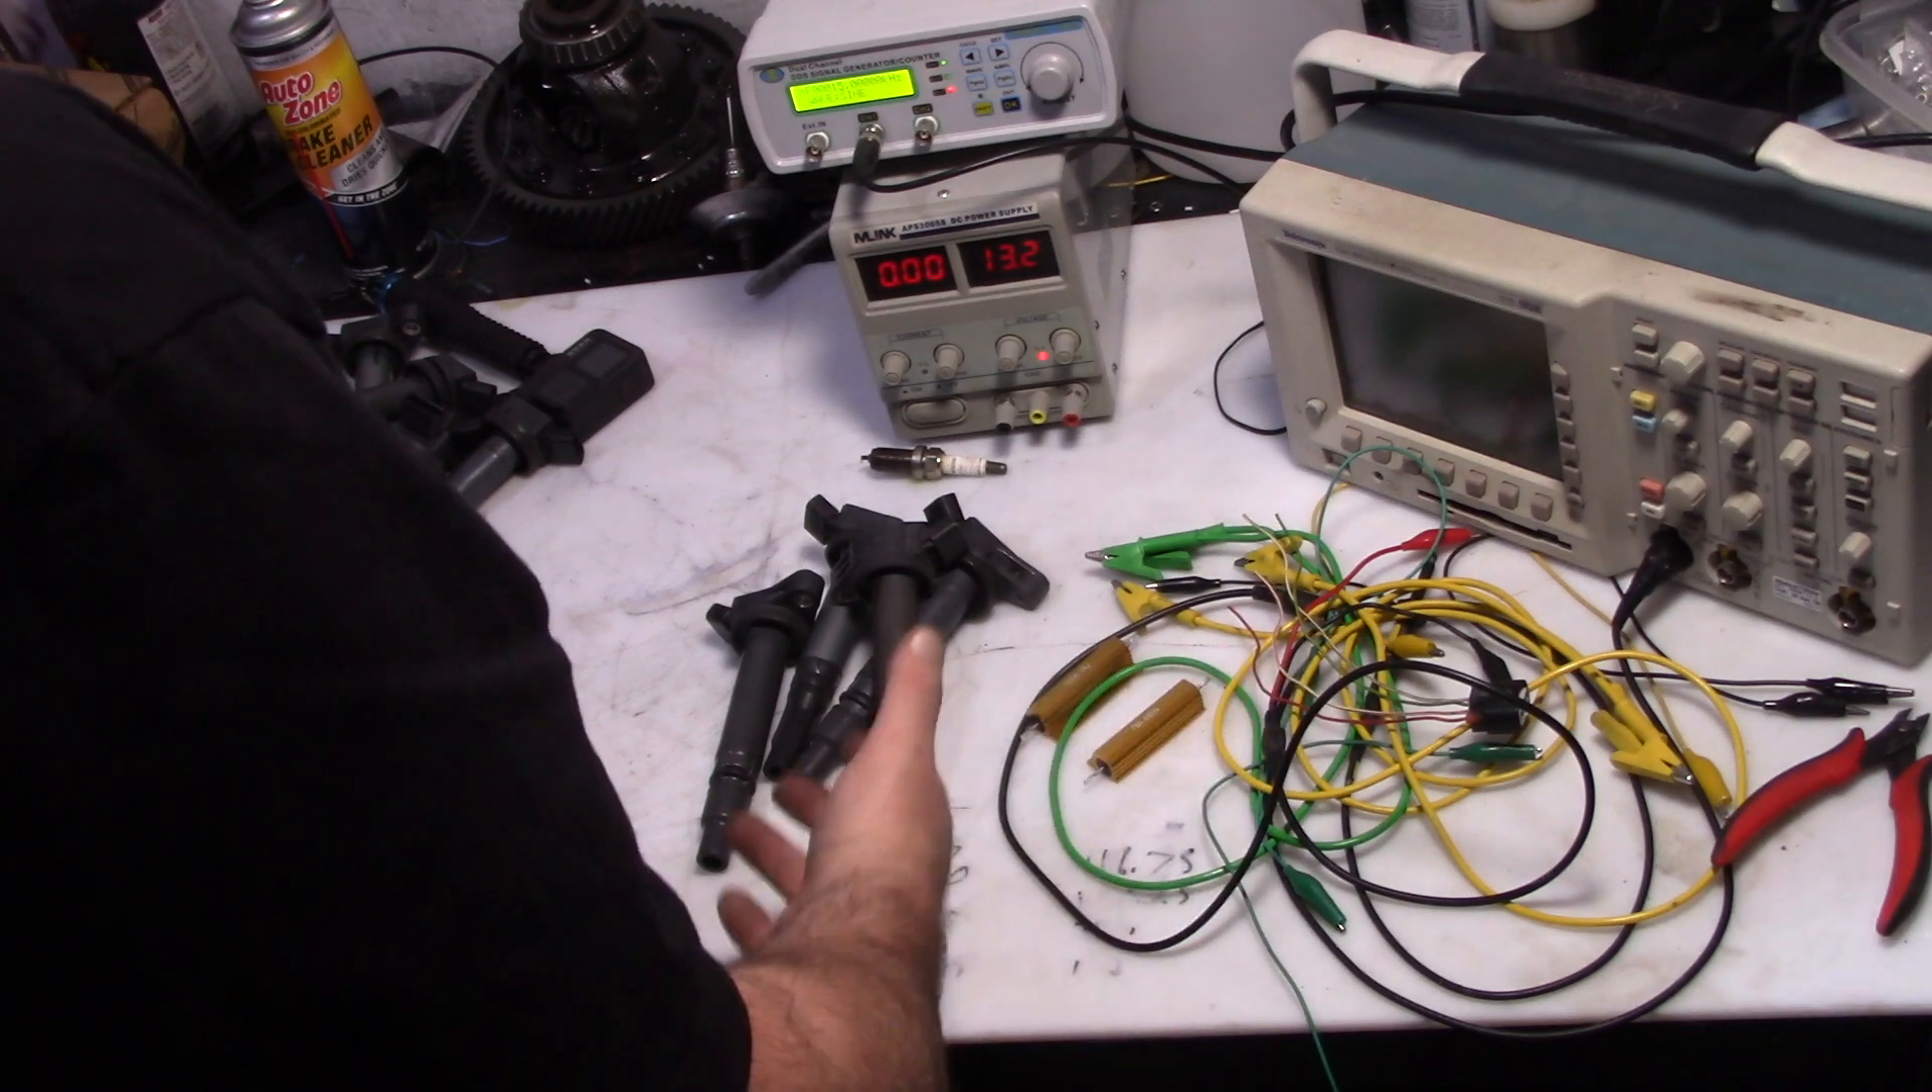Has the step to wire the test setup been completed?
No.